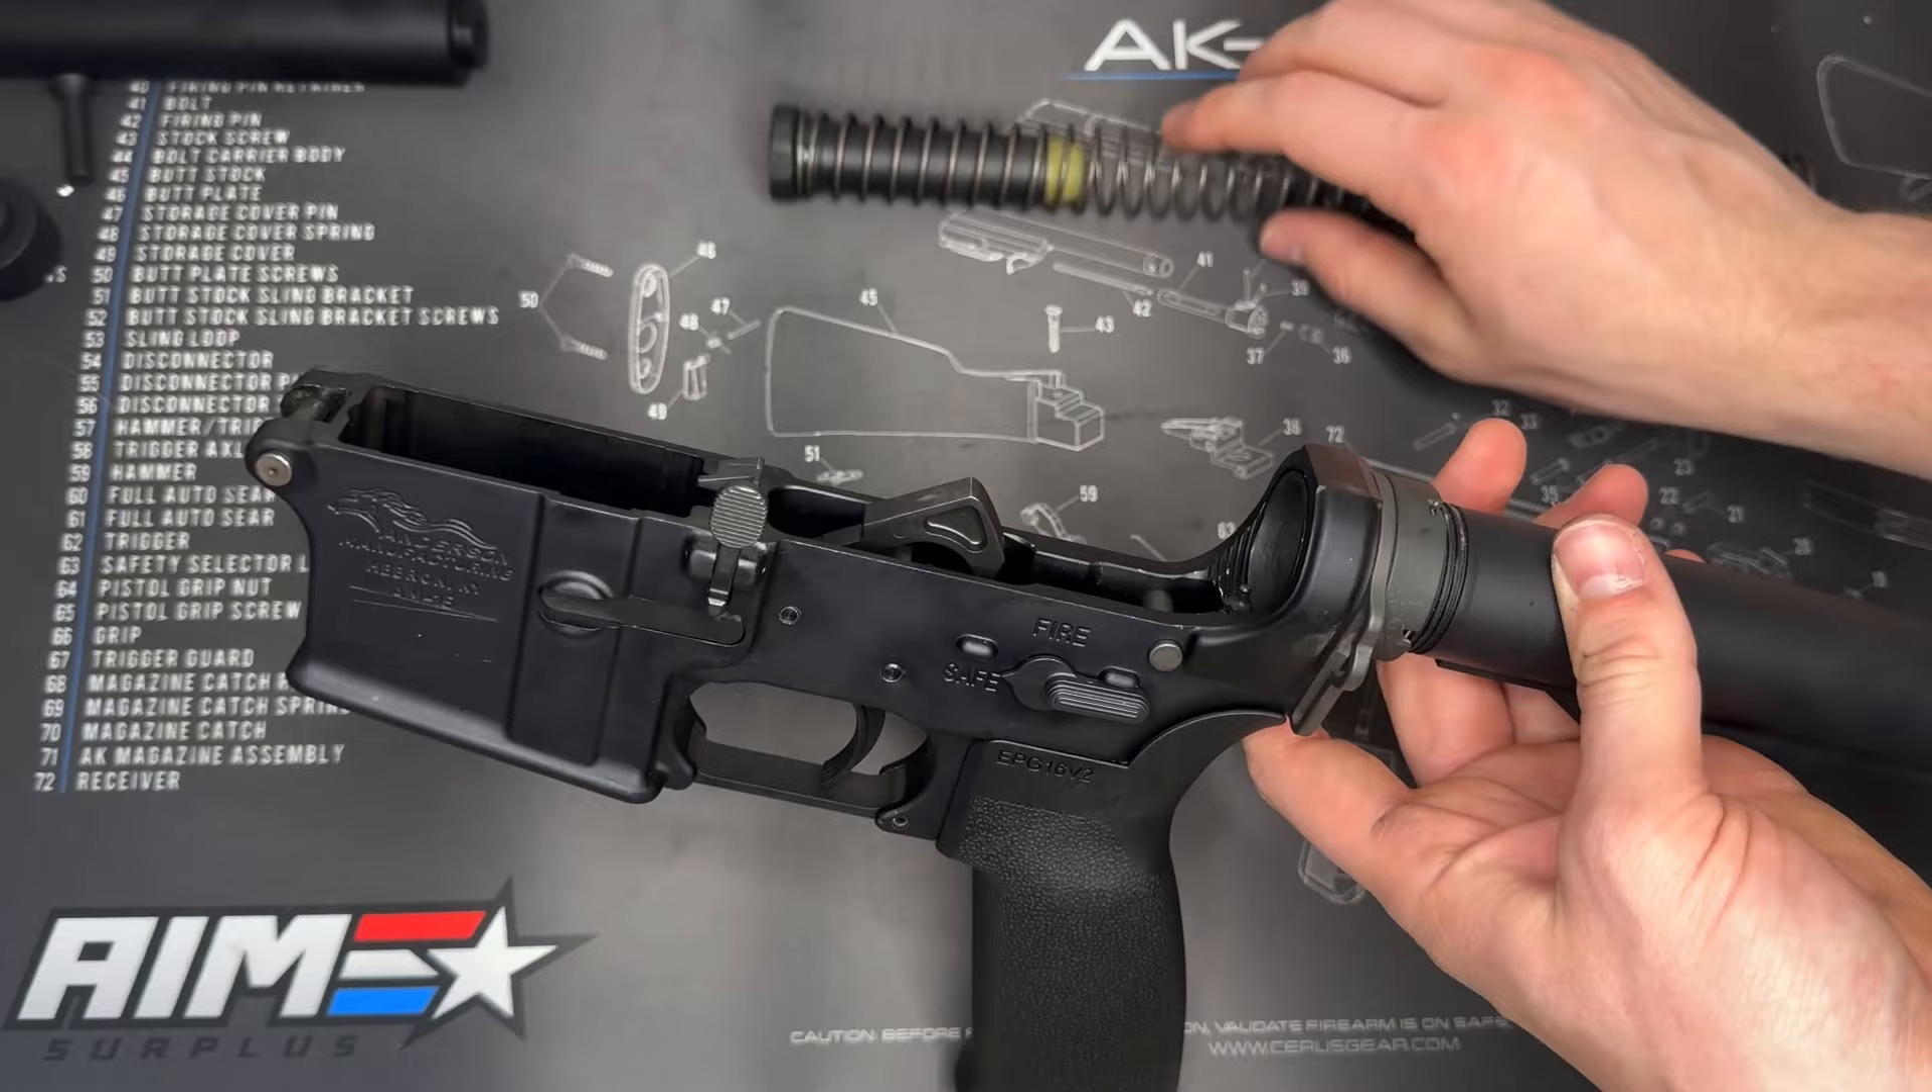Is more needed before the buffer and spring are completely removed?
No.